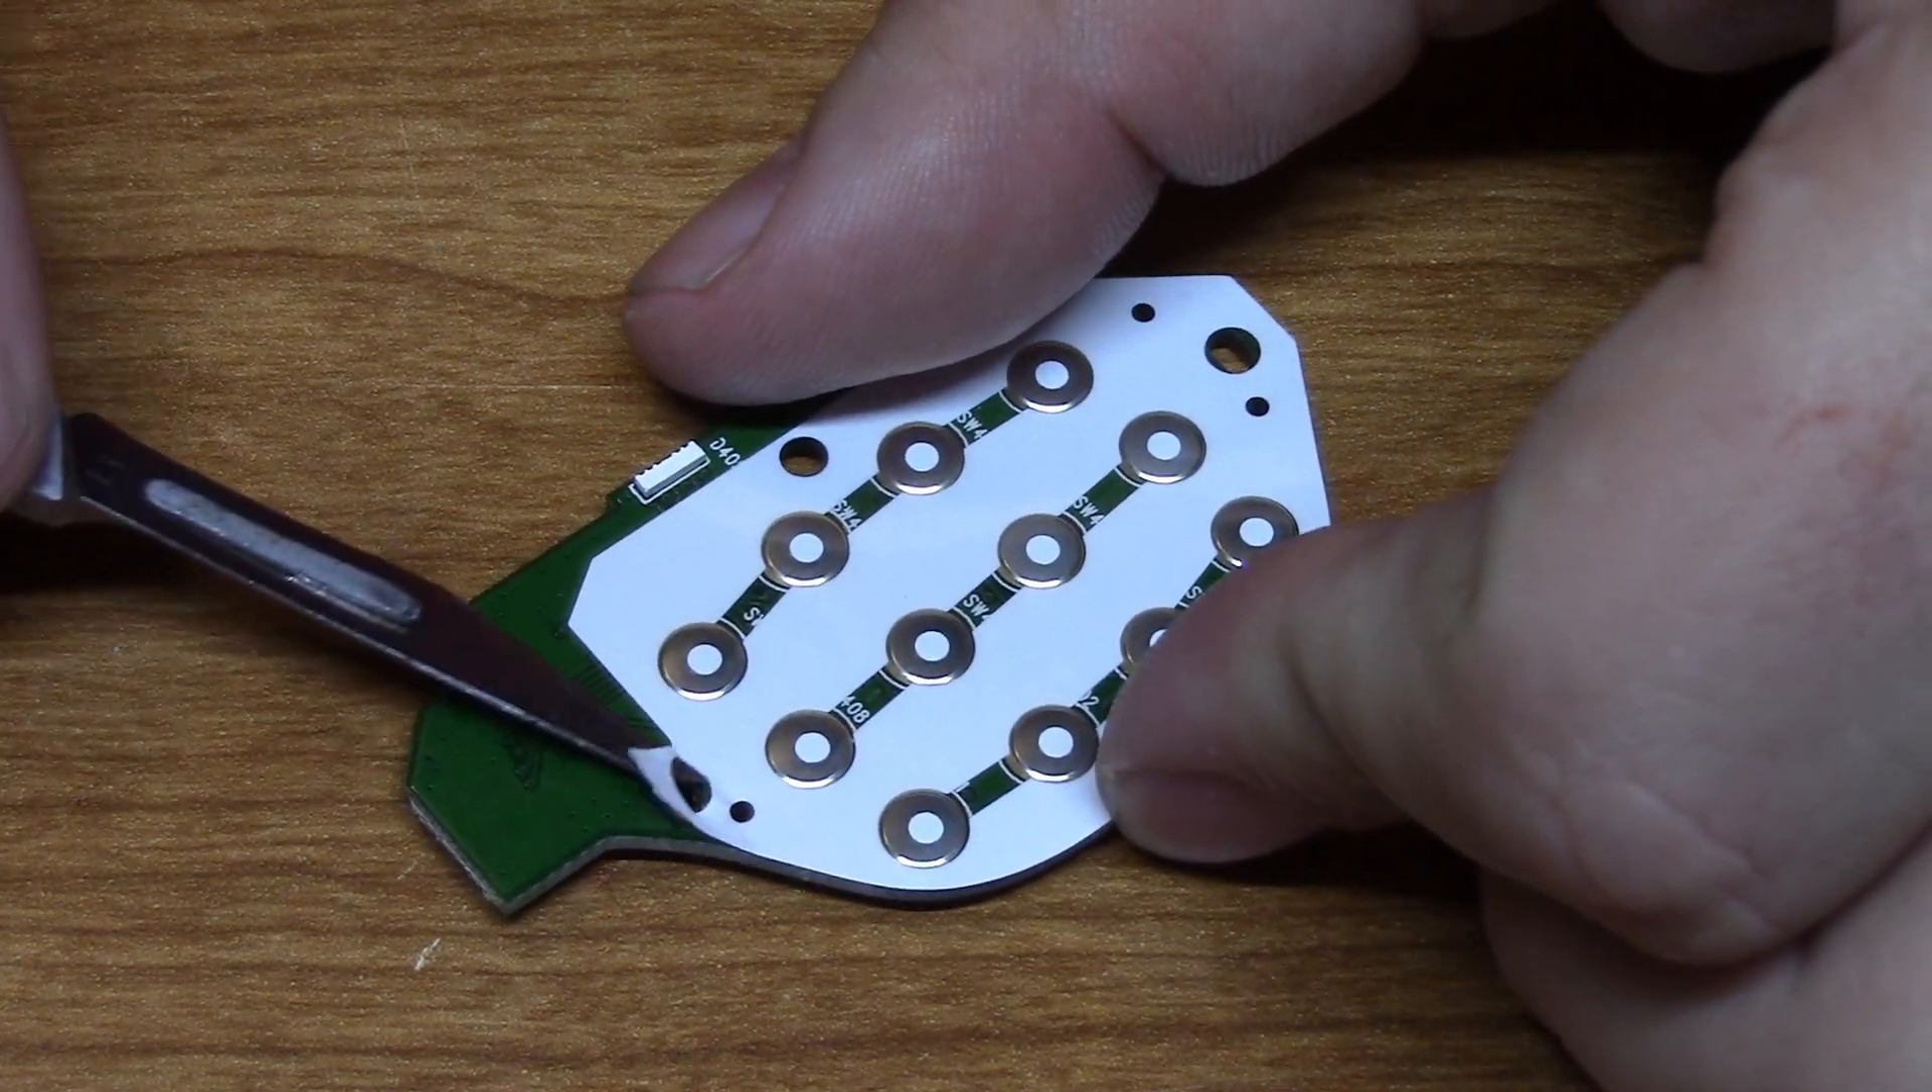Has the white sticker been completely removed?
No.